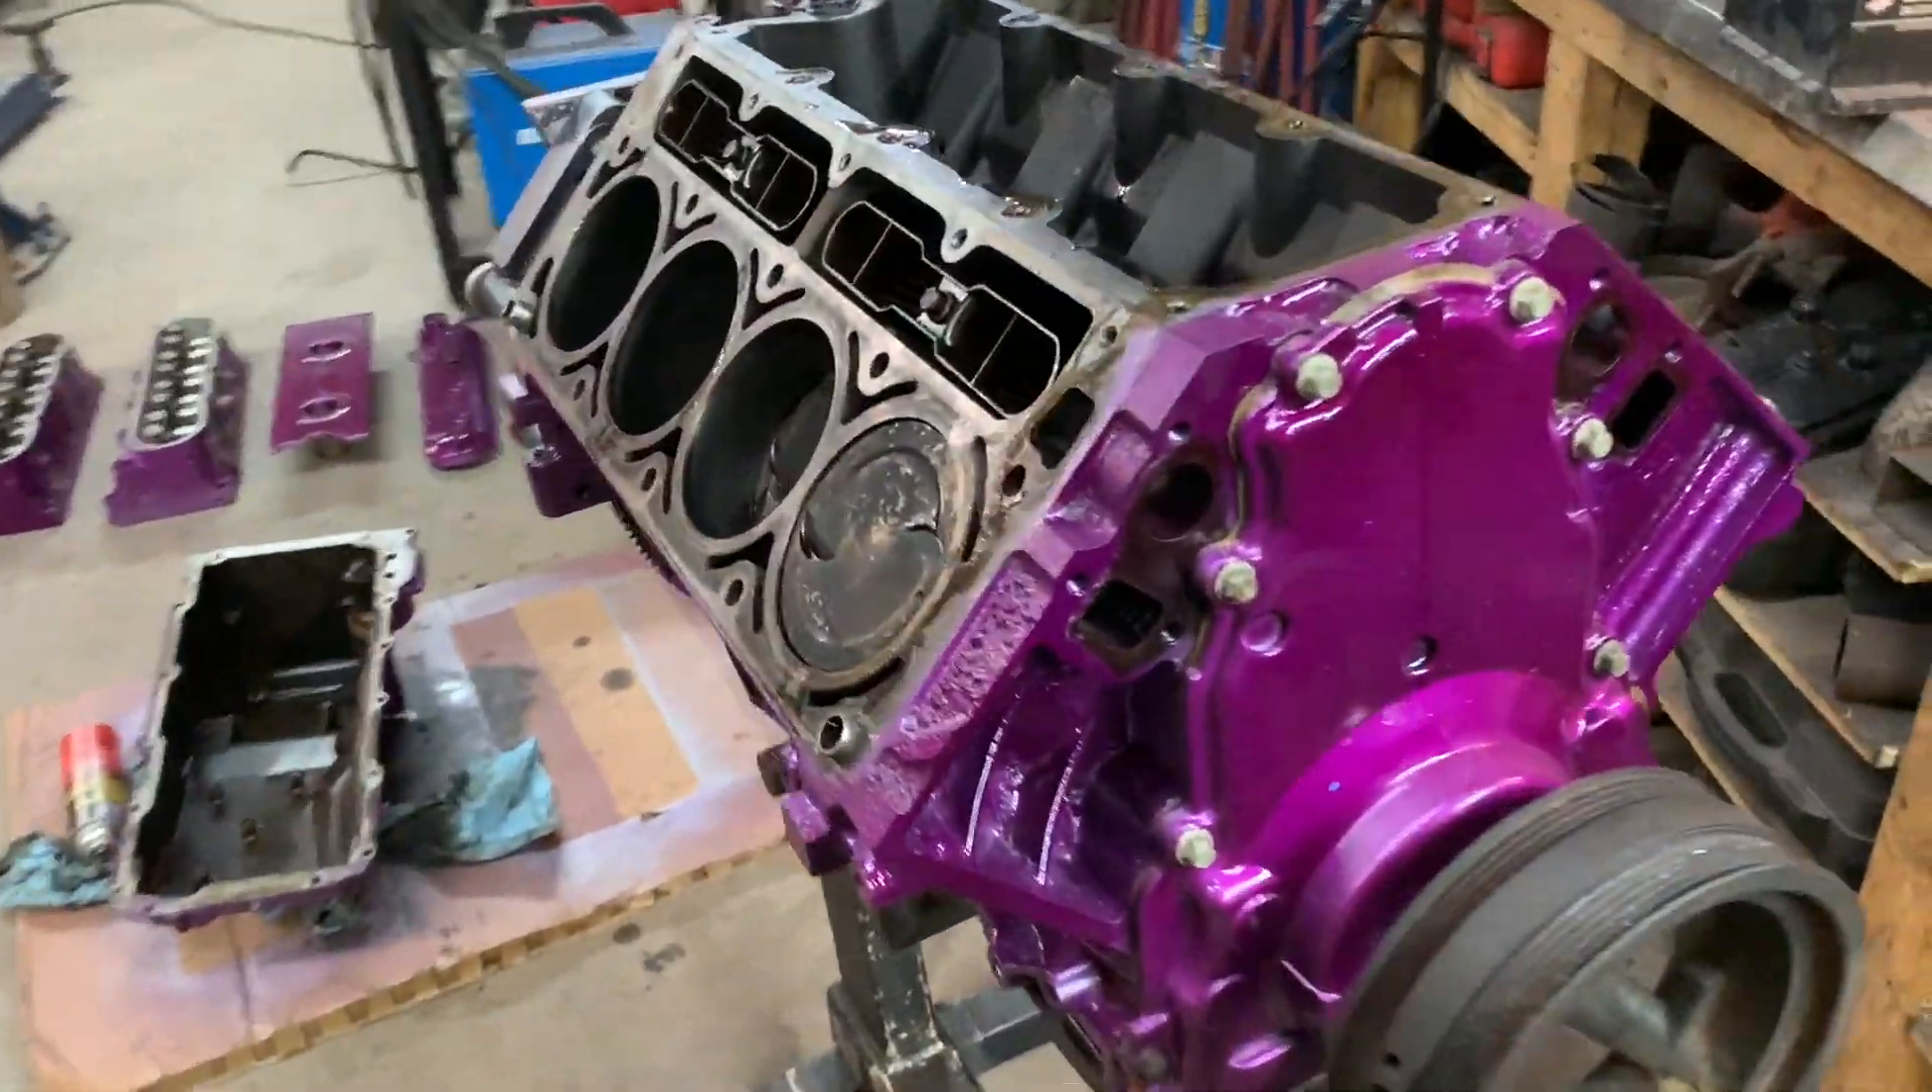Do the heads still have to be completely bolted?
Yes.